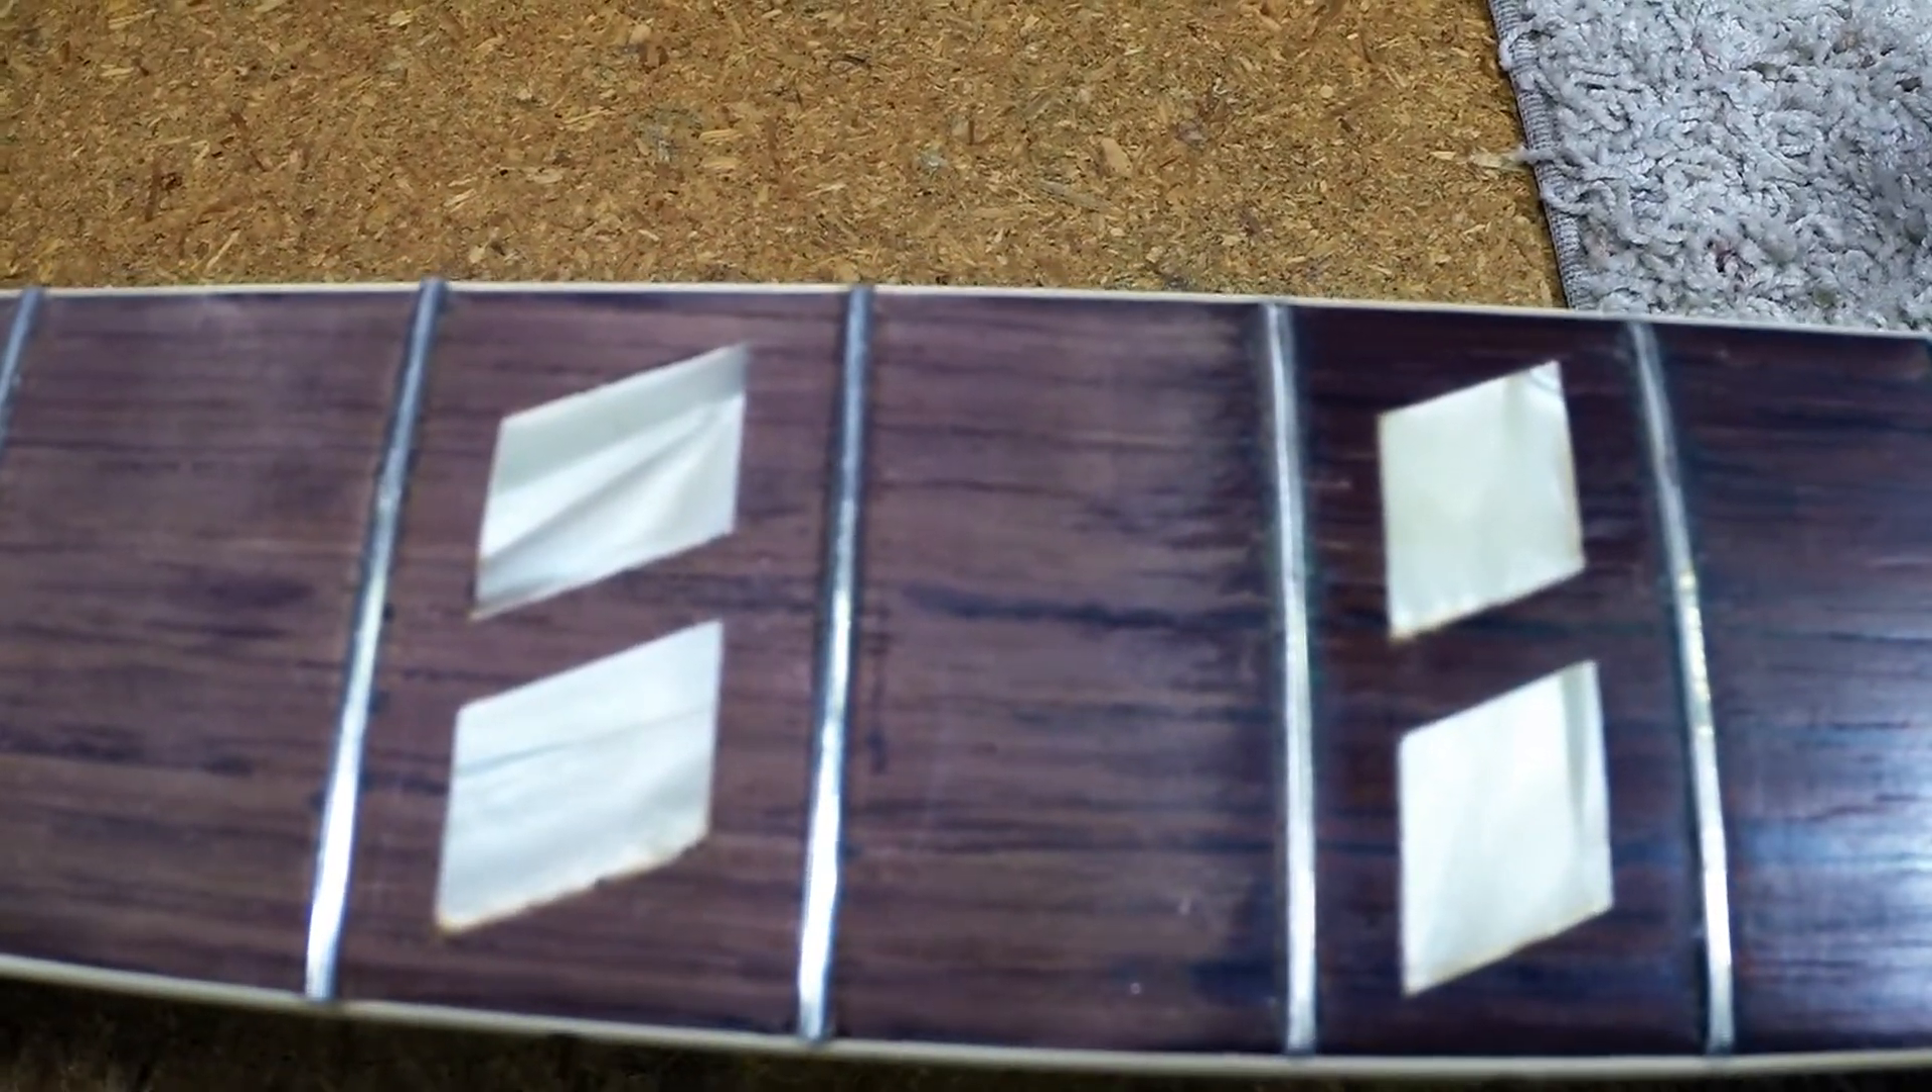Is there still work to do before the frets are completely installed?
No.